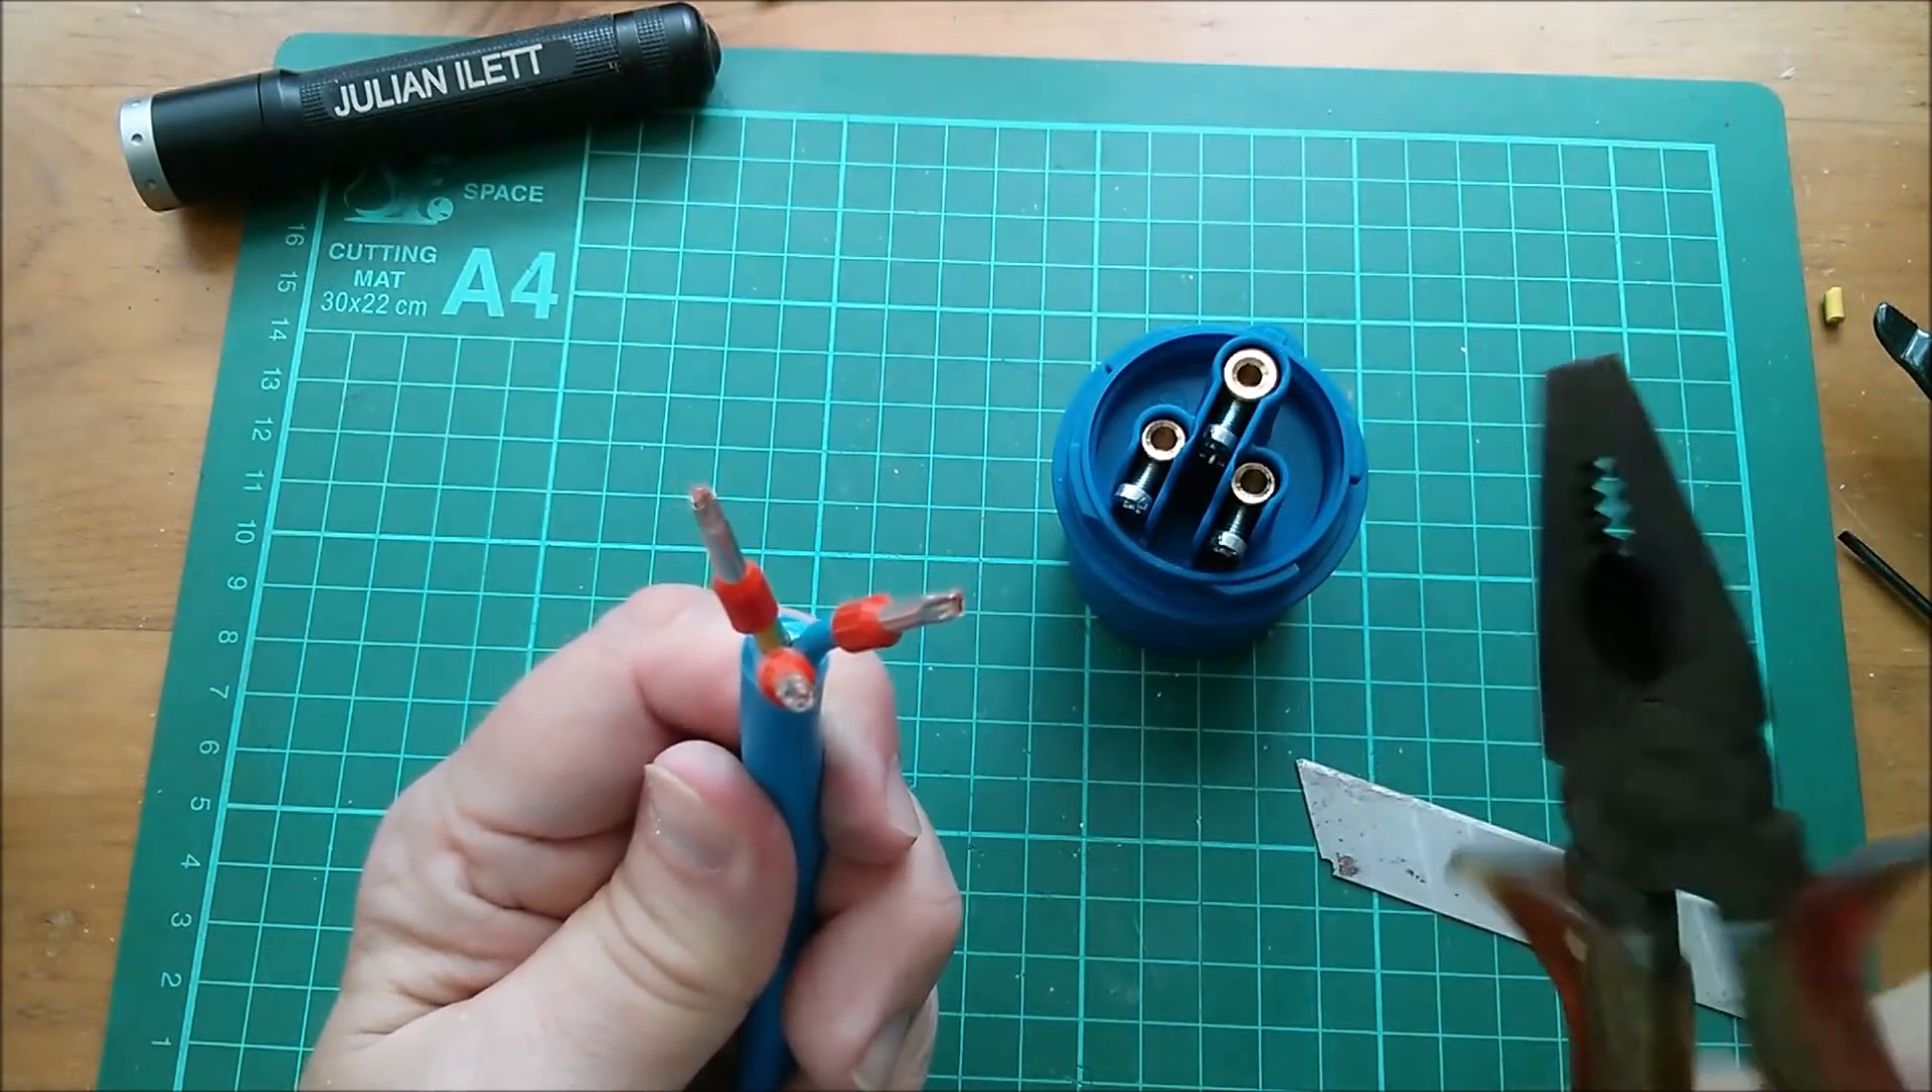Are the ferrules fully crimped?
Yes.